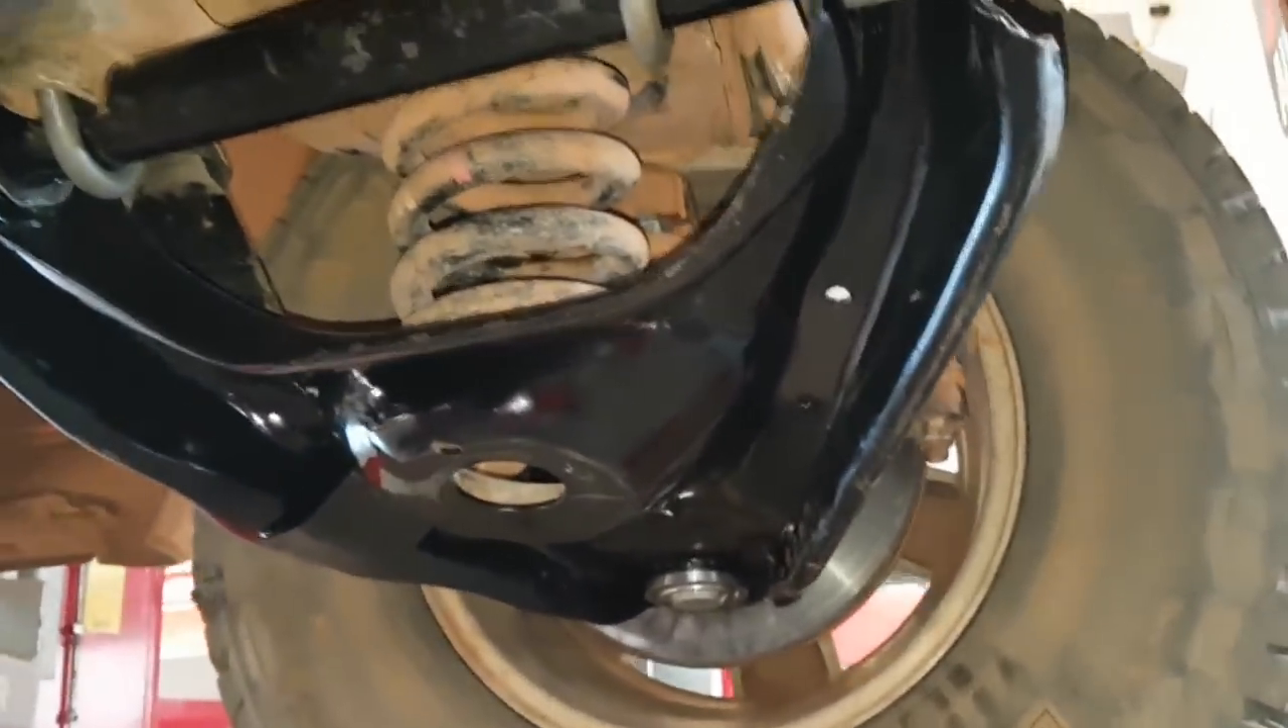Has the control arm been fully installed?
Yes.